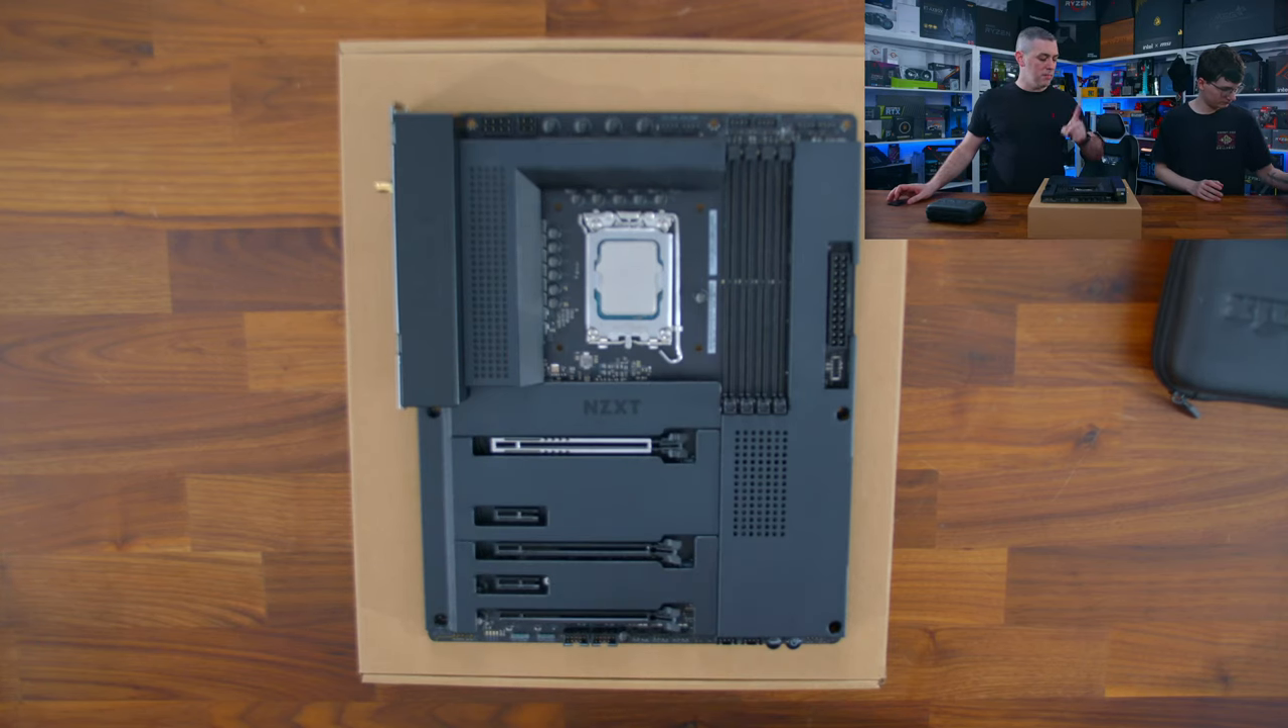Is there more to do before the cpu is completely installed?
No.